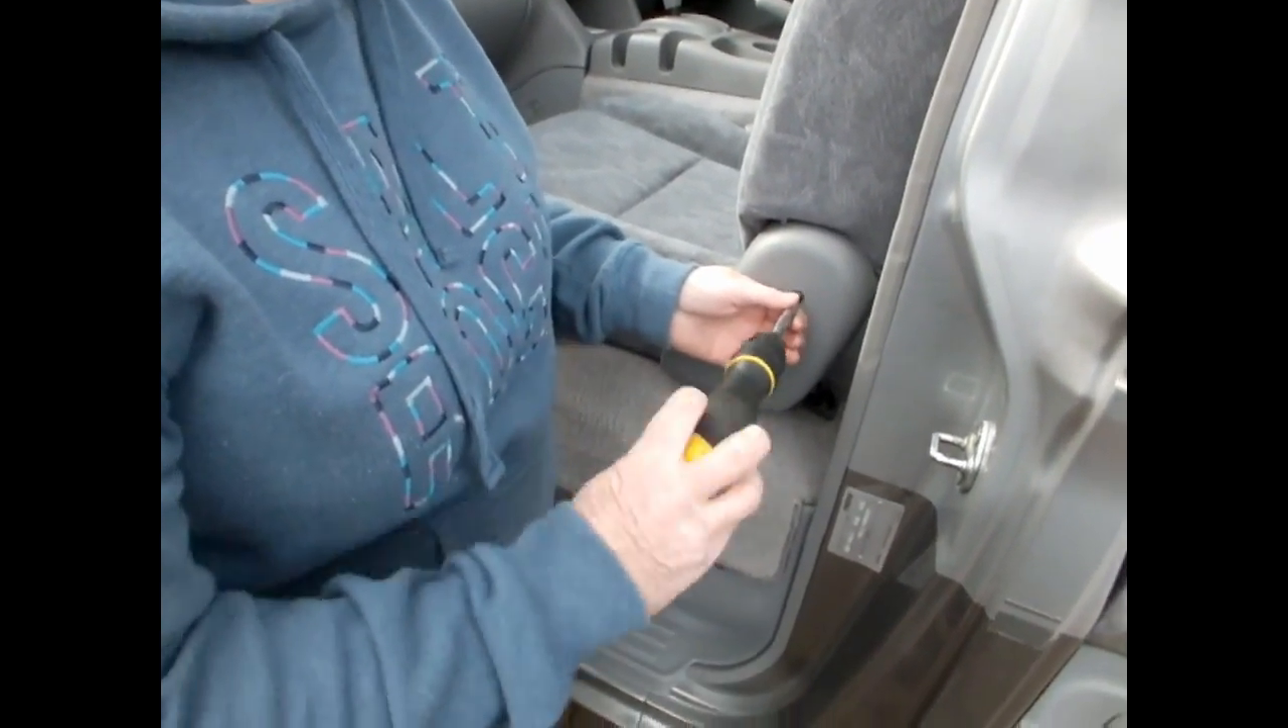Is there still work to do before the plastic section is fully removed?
Yes.